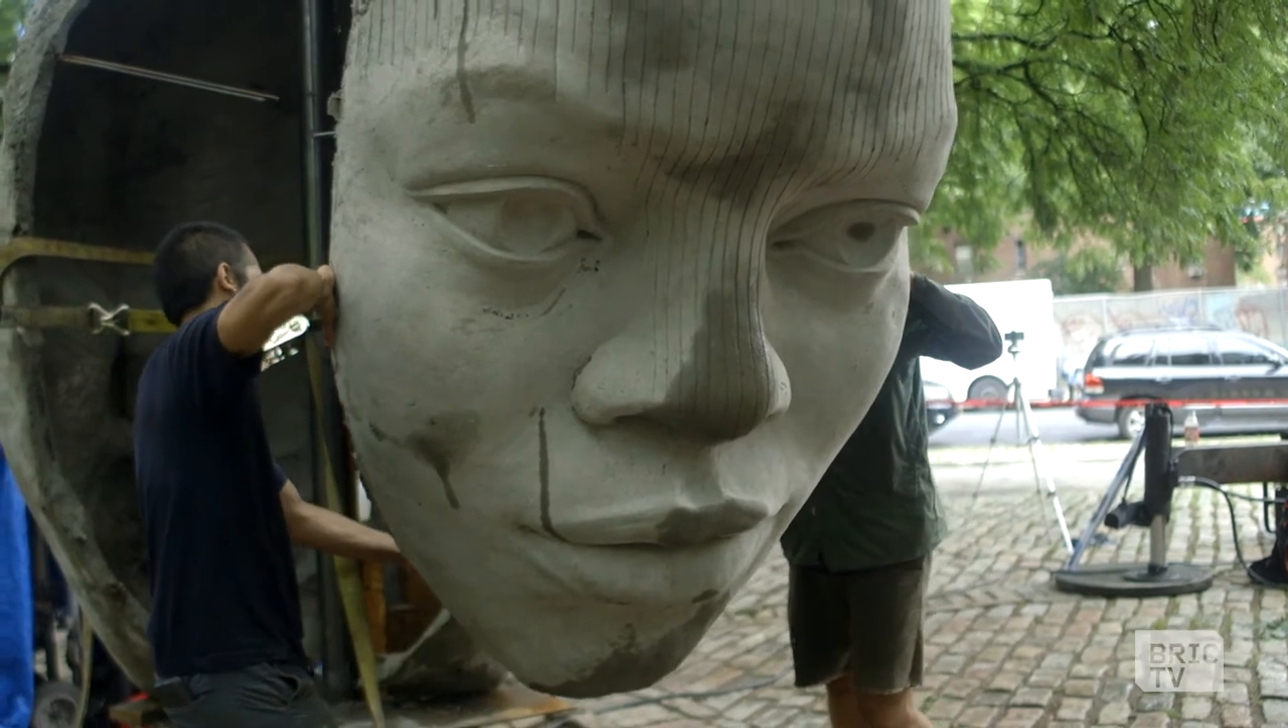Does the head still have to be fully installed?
Yes.